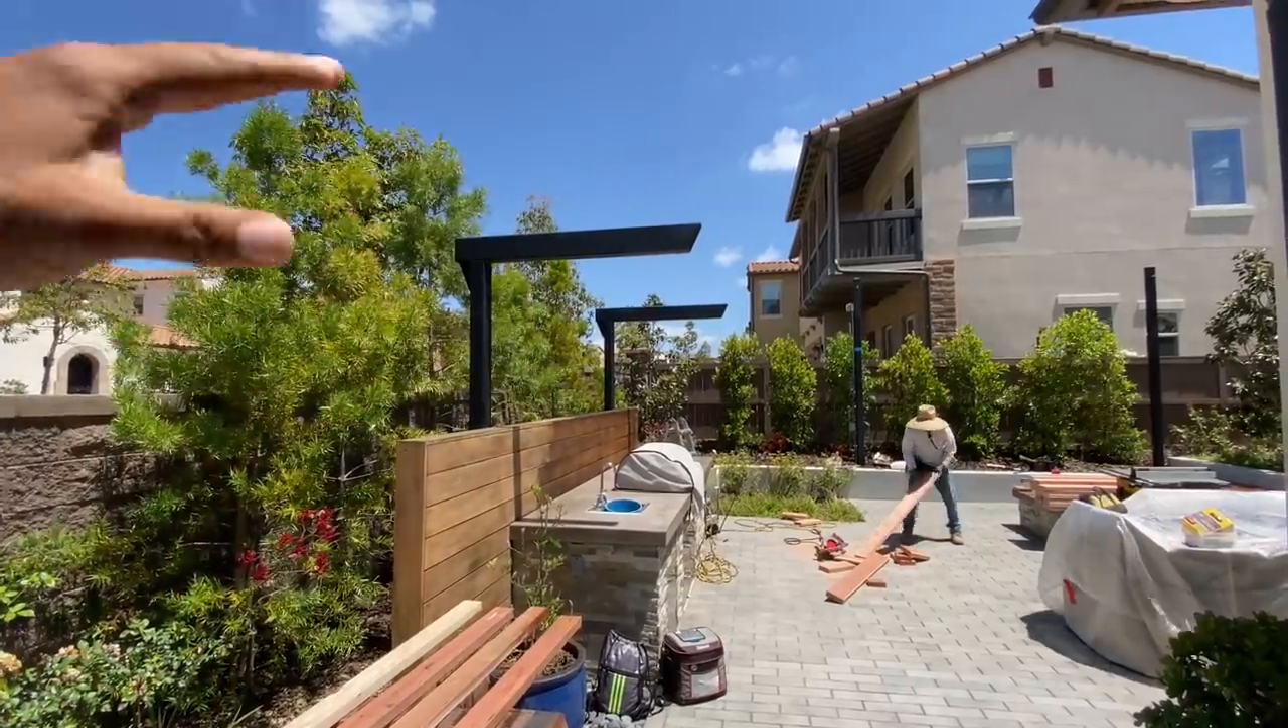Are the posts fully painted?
Yes.